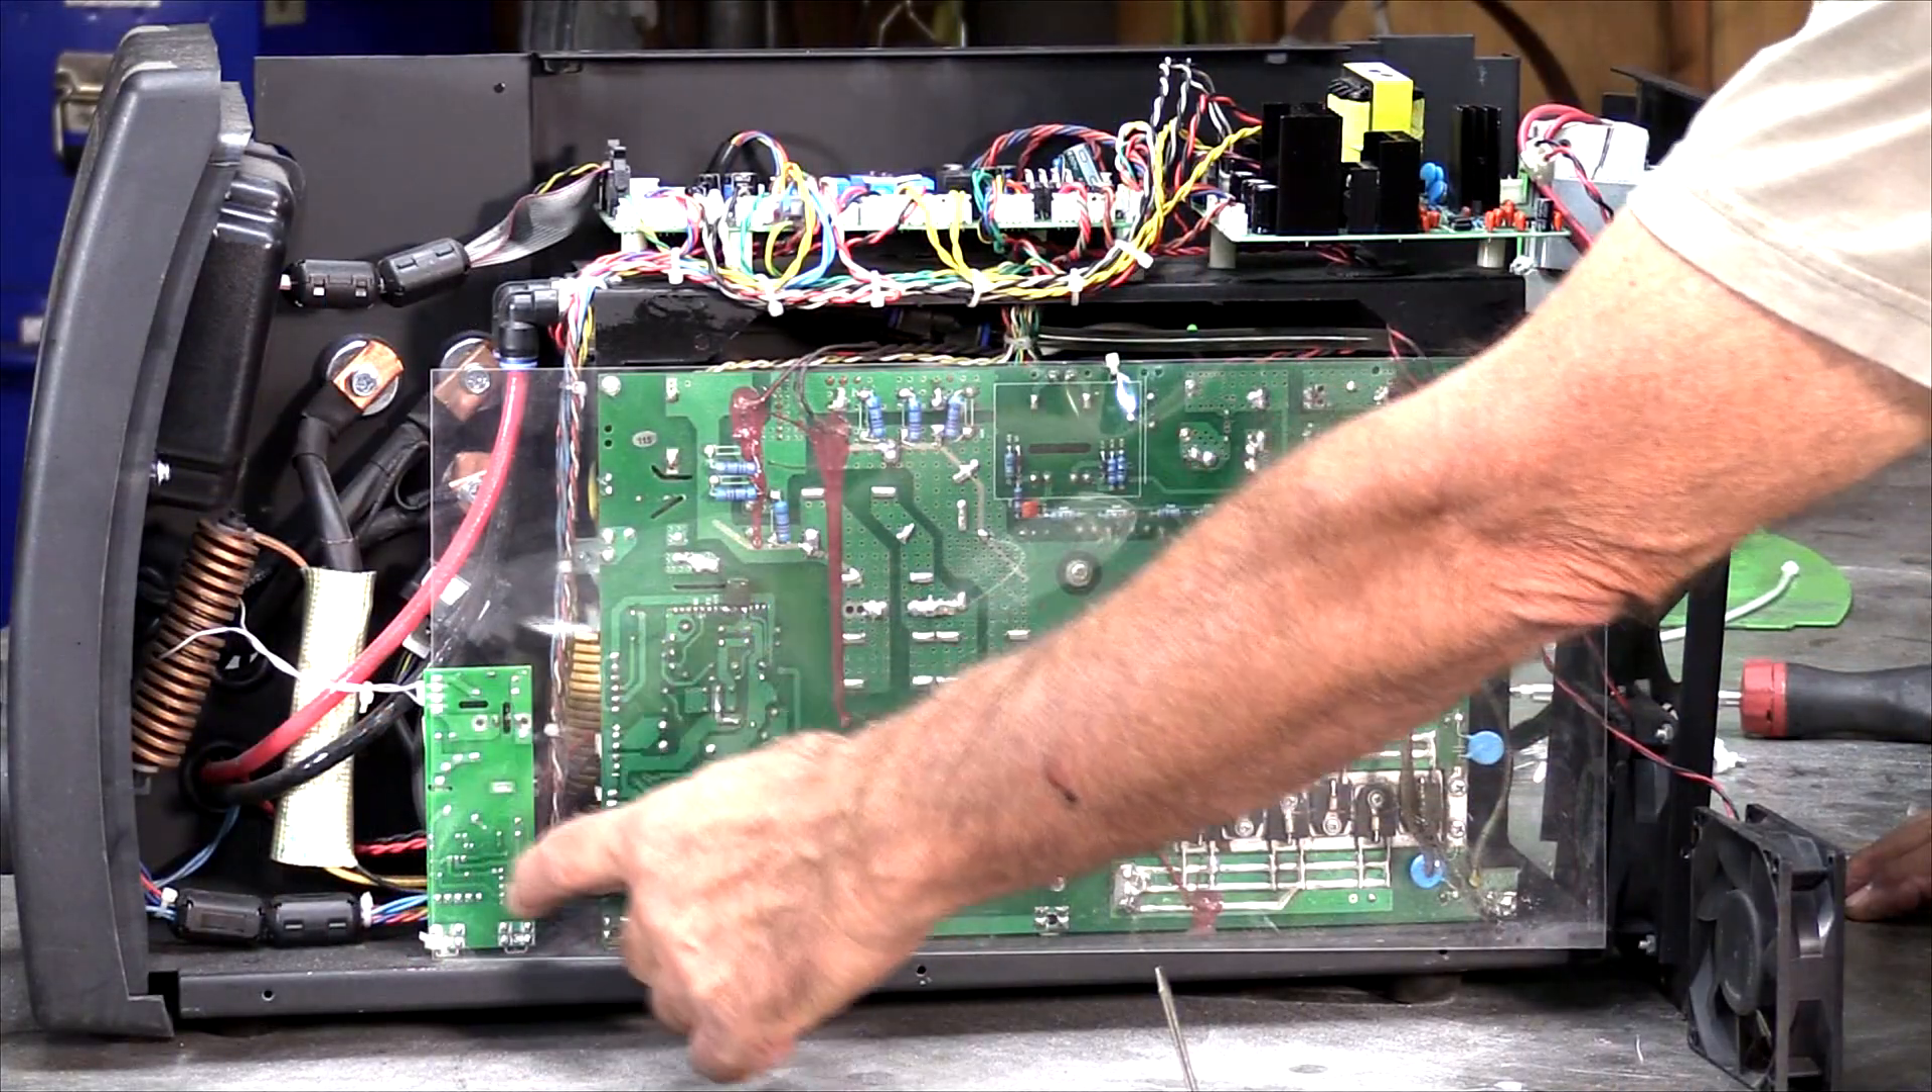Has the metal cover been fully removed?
Yes.